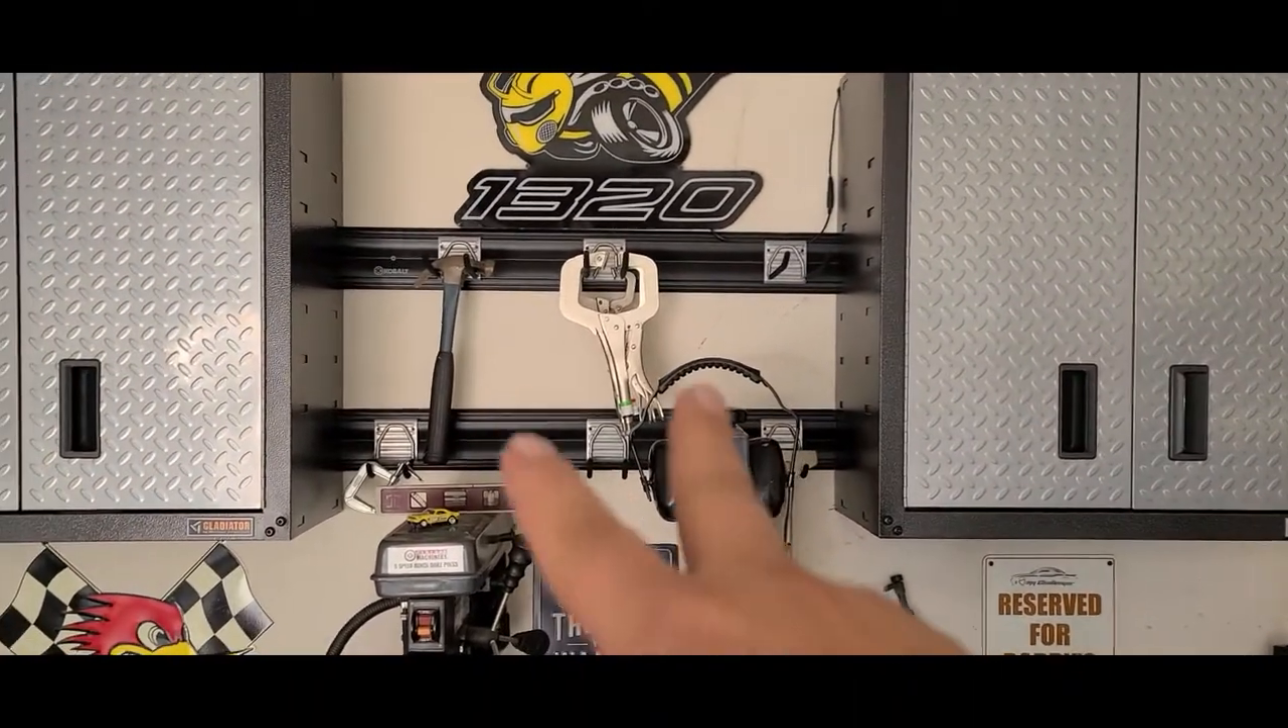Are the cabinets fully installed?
Yes.